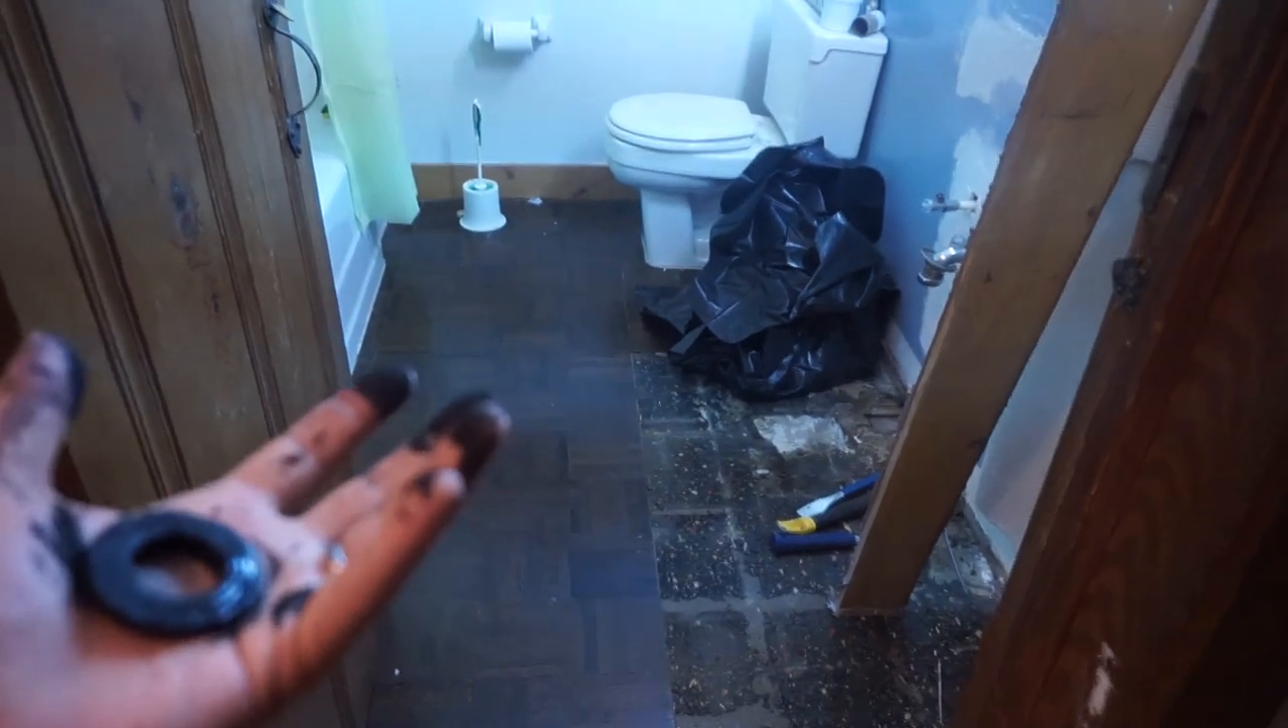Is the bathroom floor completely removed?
No.